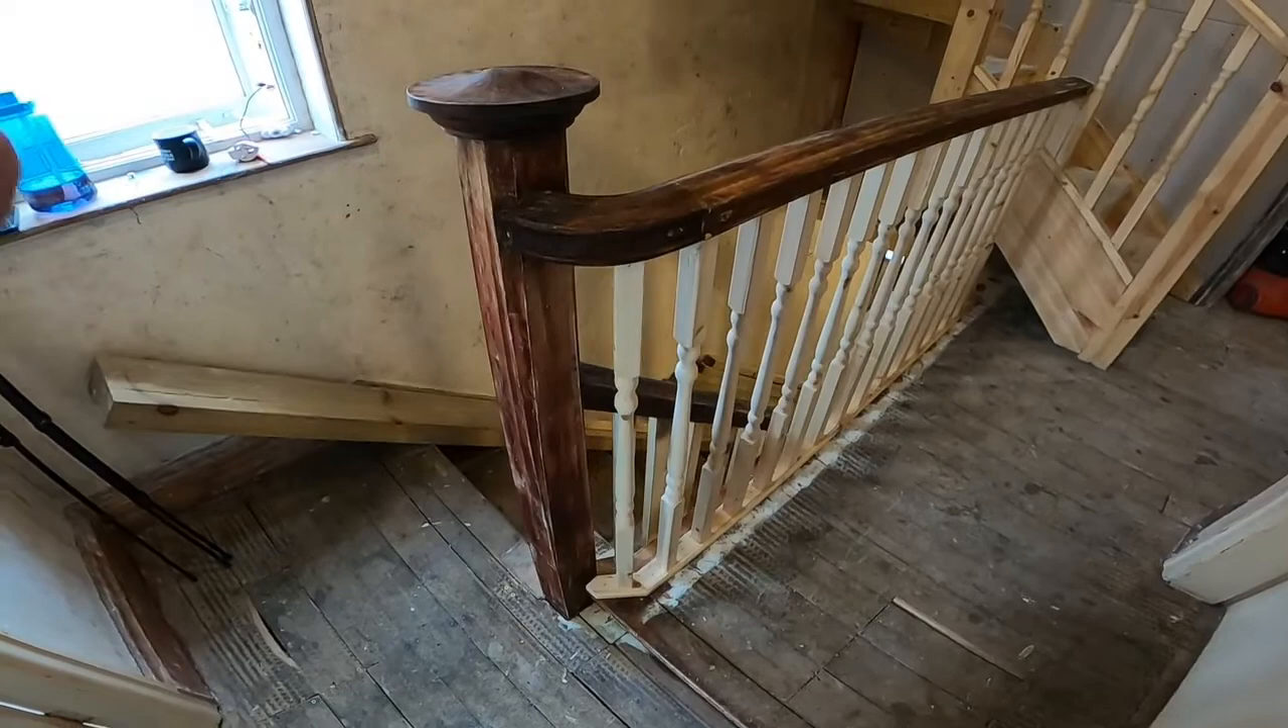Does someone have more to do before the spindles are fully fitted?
No.